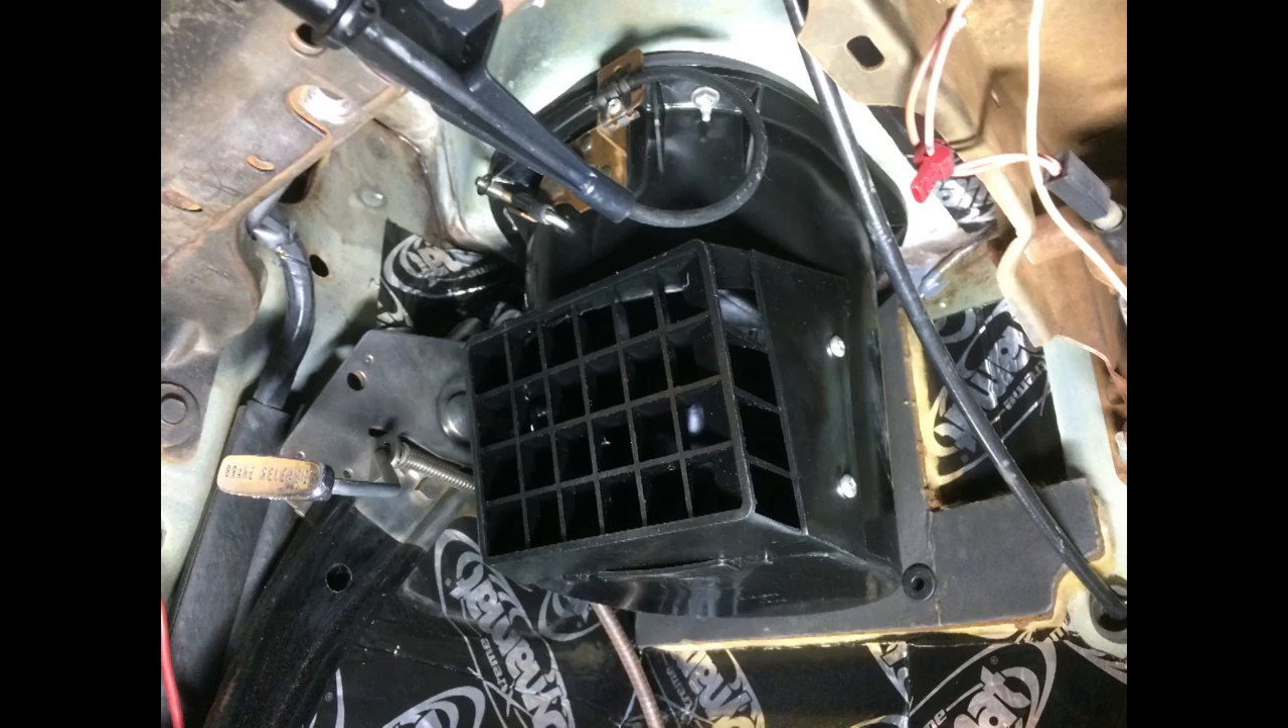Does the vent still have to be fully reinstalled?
No.